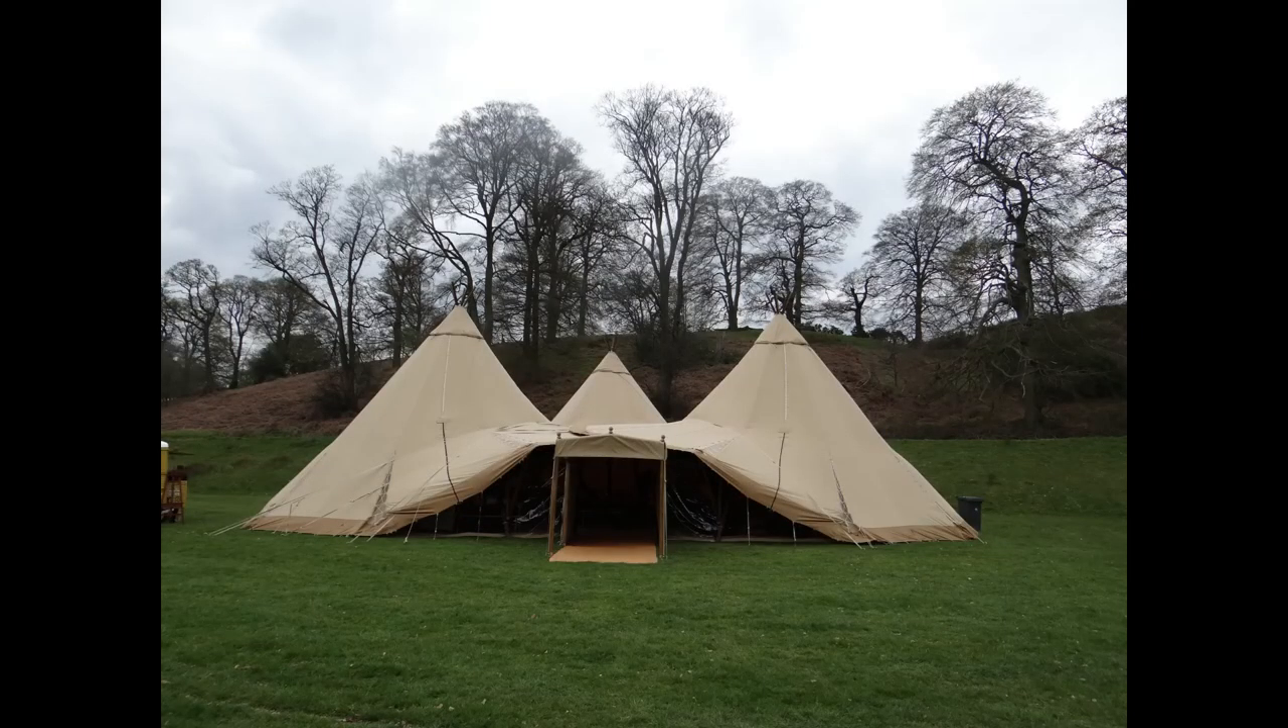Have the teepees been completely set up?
Yes.